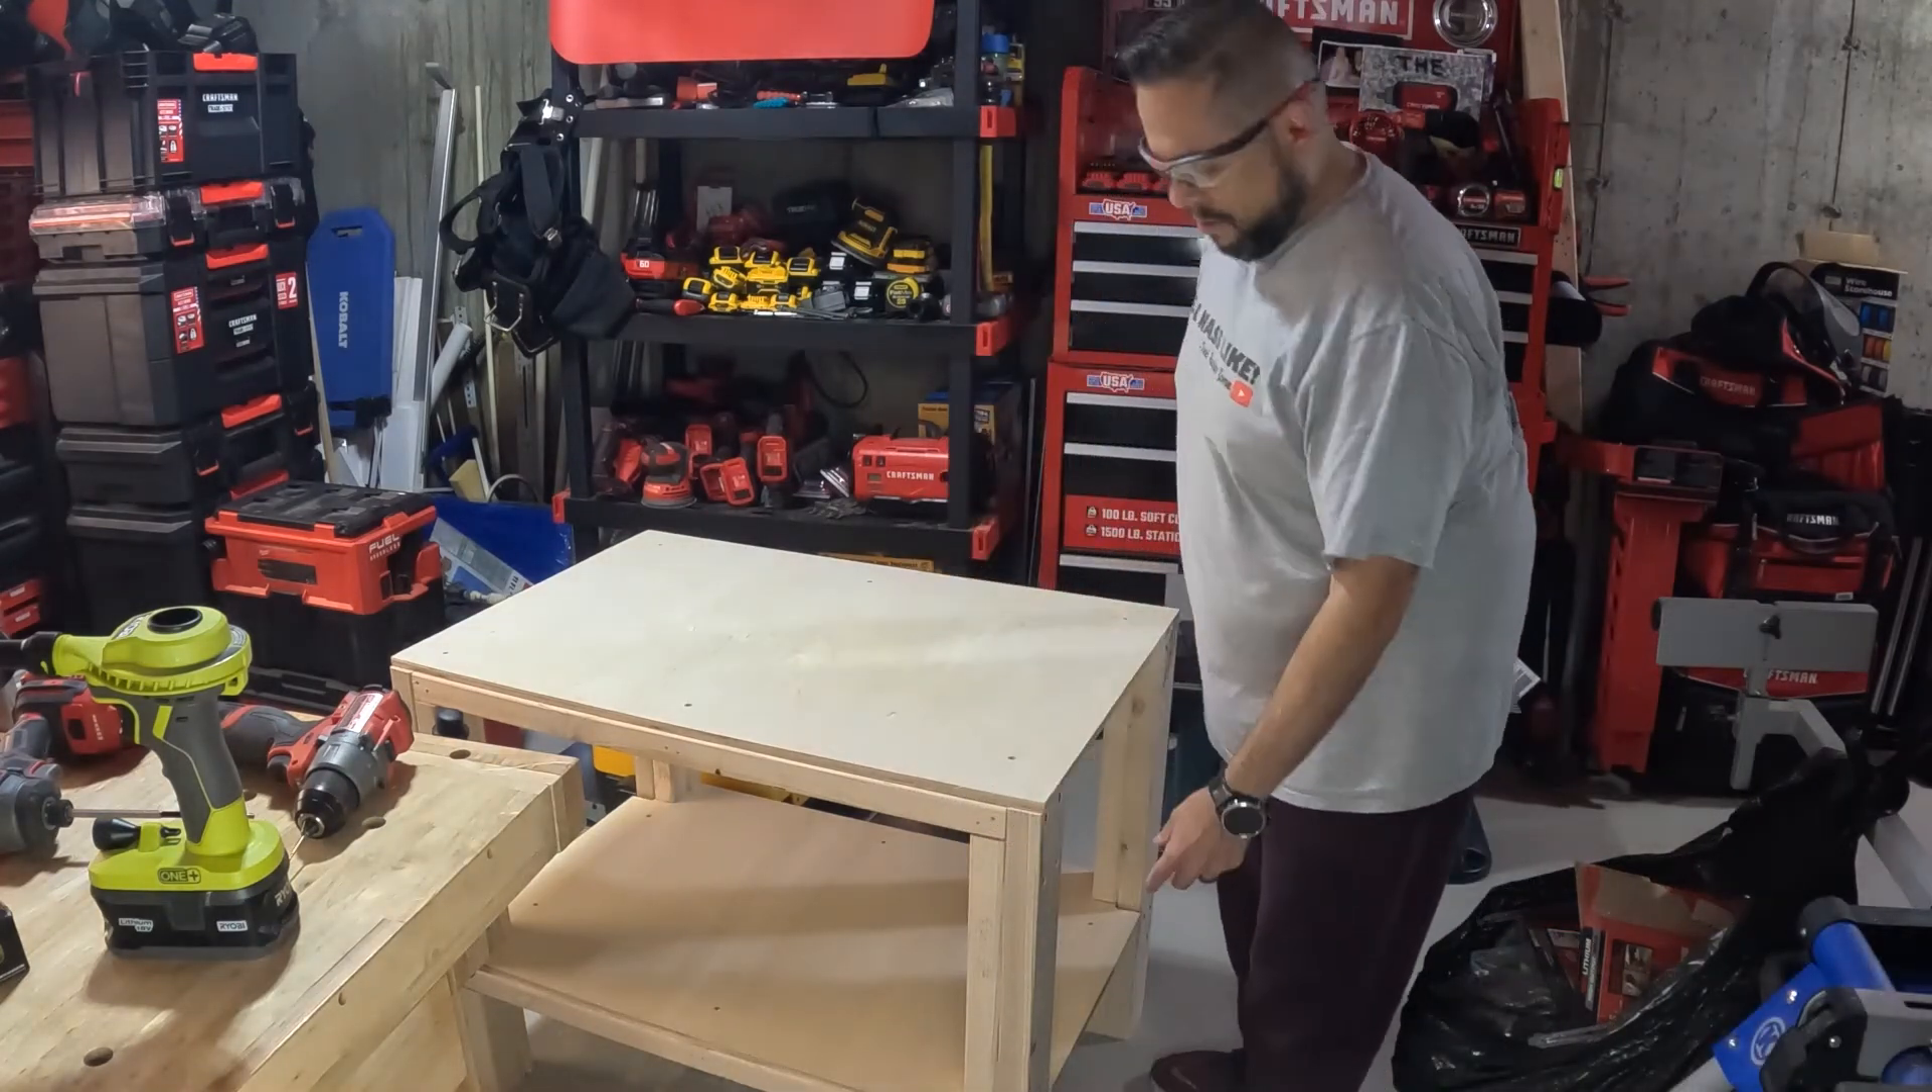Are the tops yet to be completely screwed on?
No.